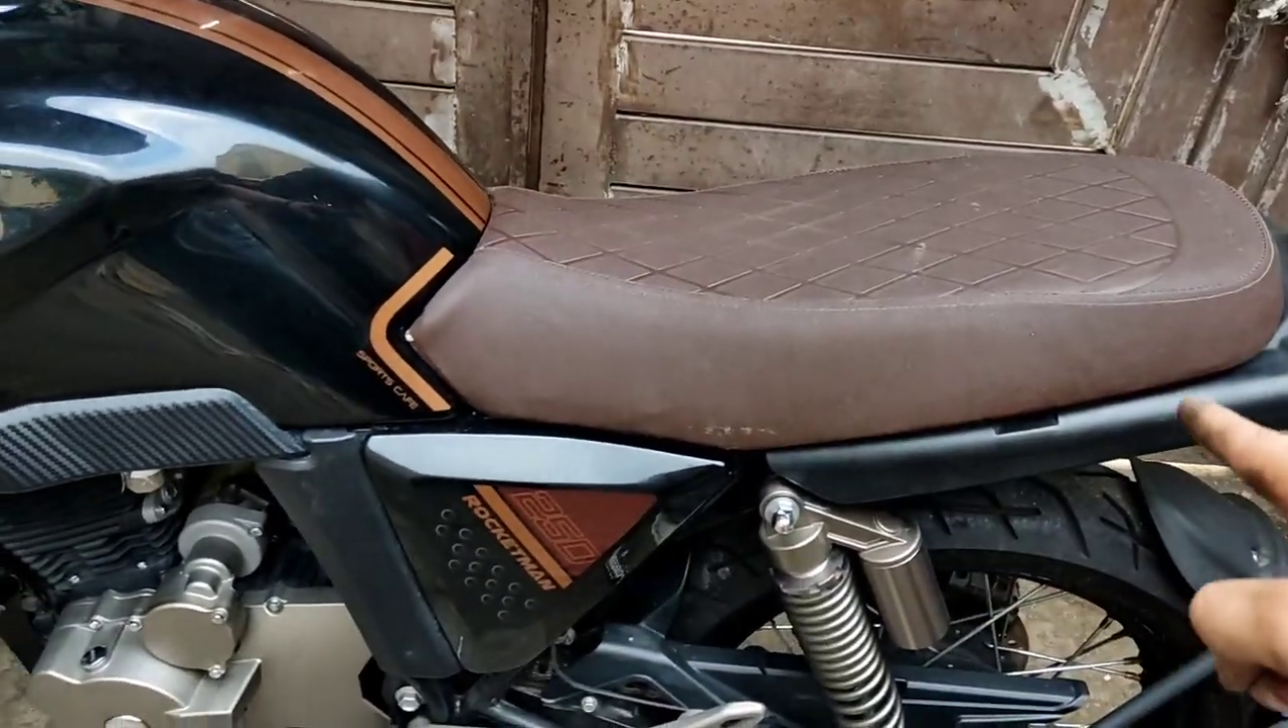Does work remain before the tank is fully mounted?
No.